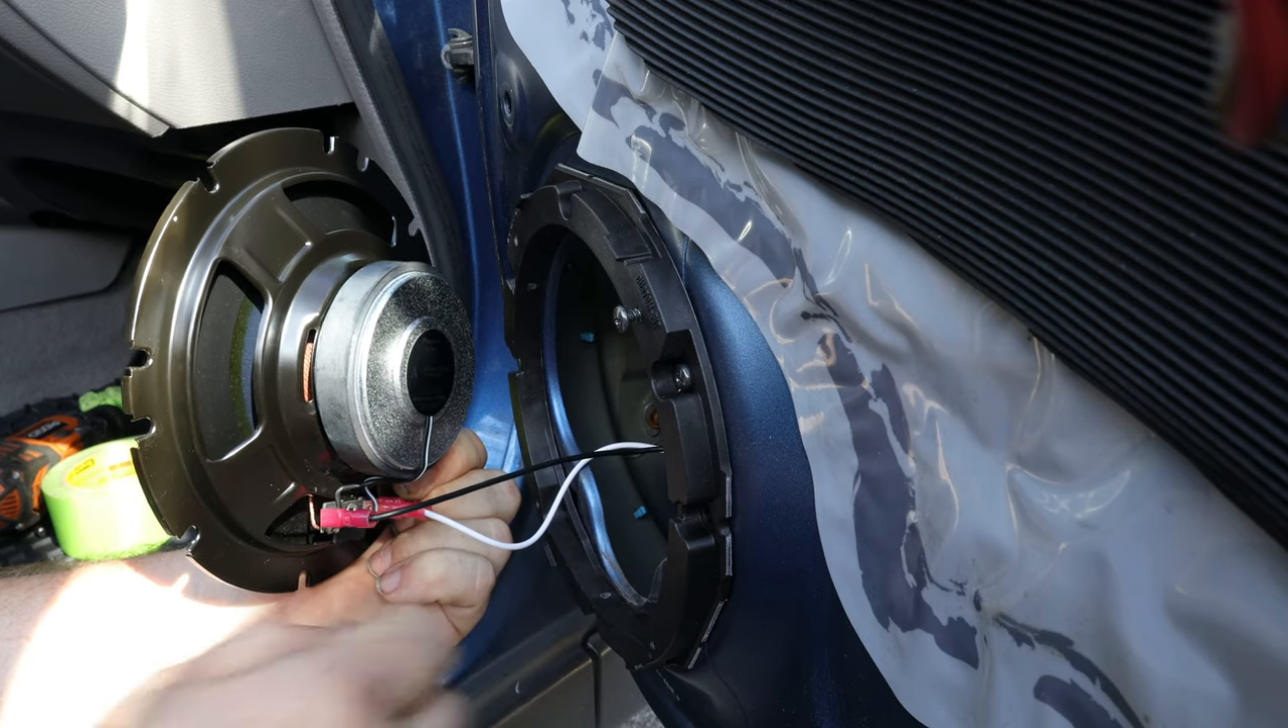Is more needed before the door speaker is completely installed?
Yes.